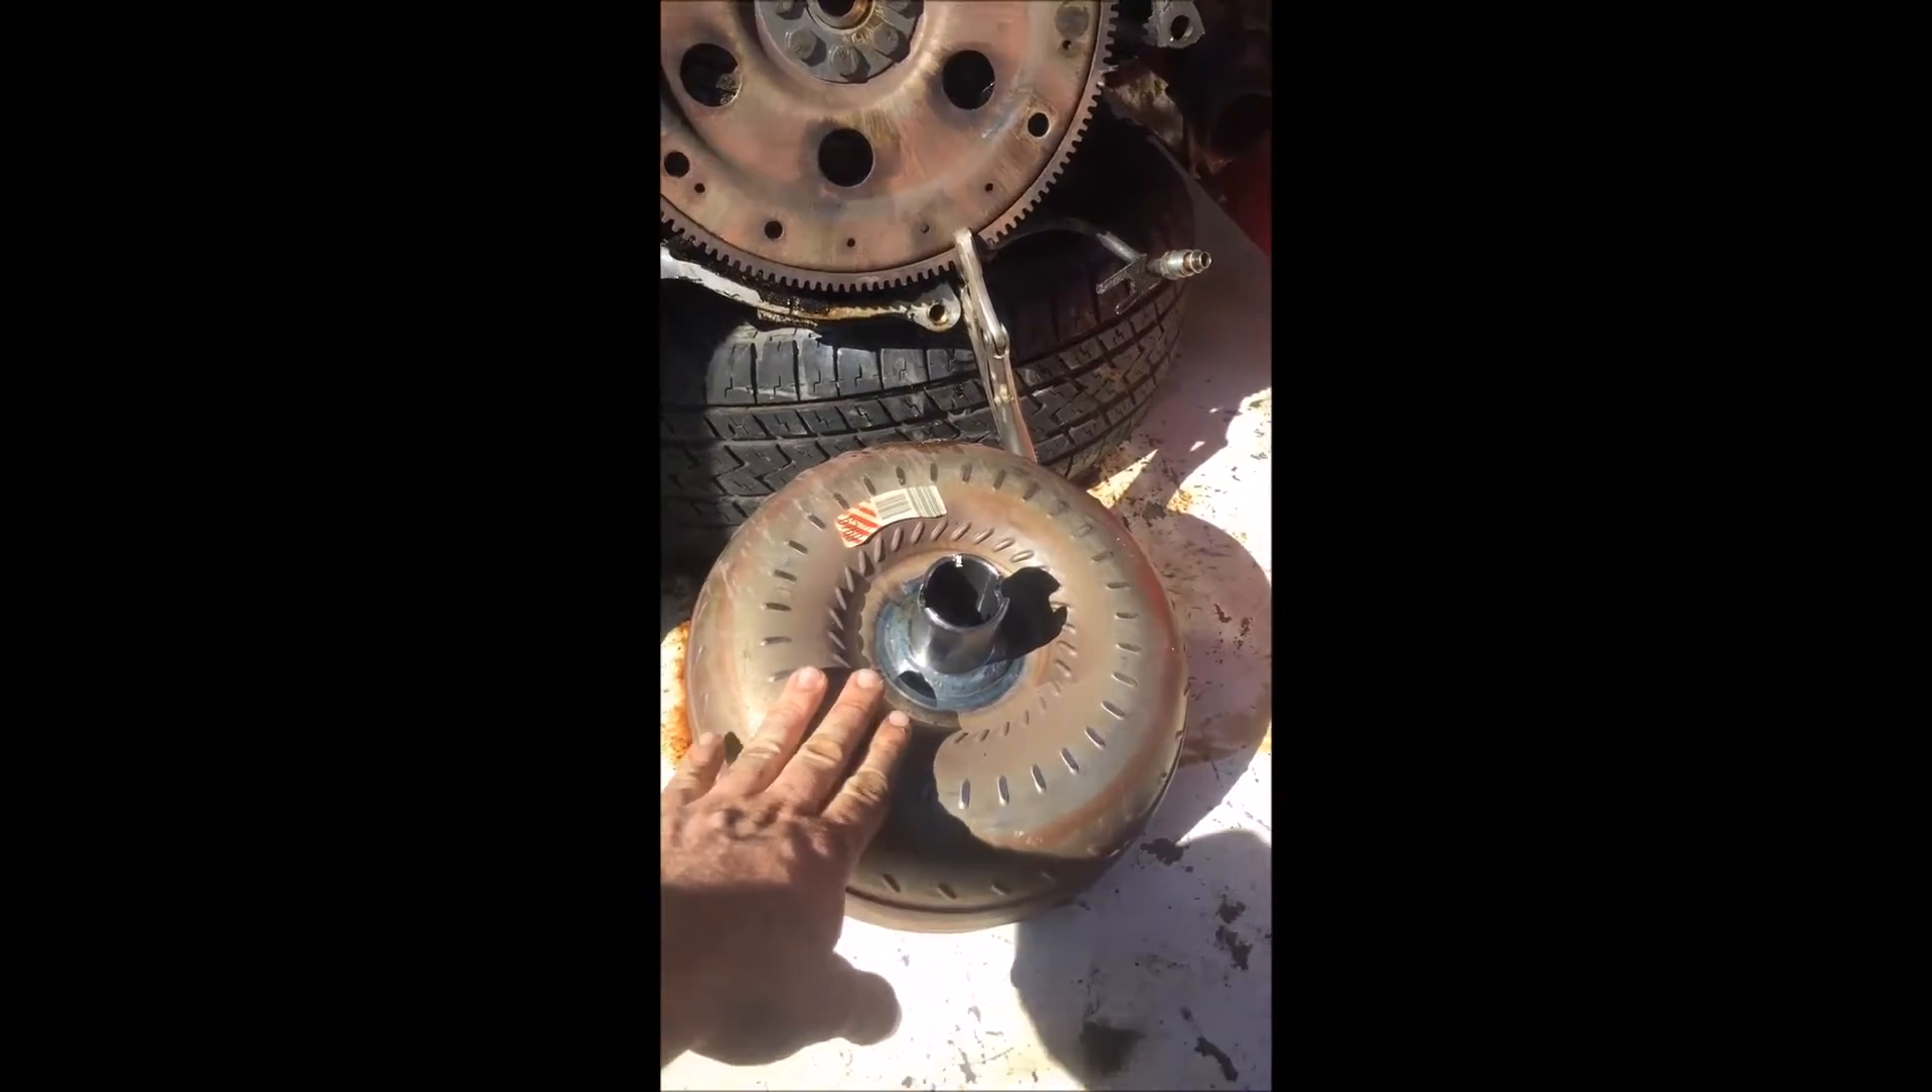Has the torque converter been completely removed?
Yes.